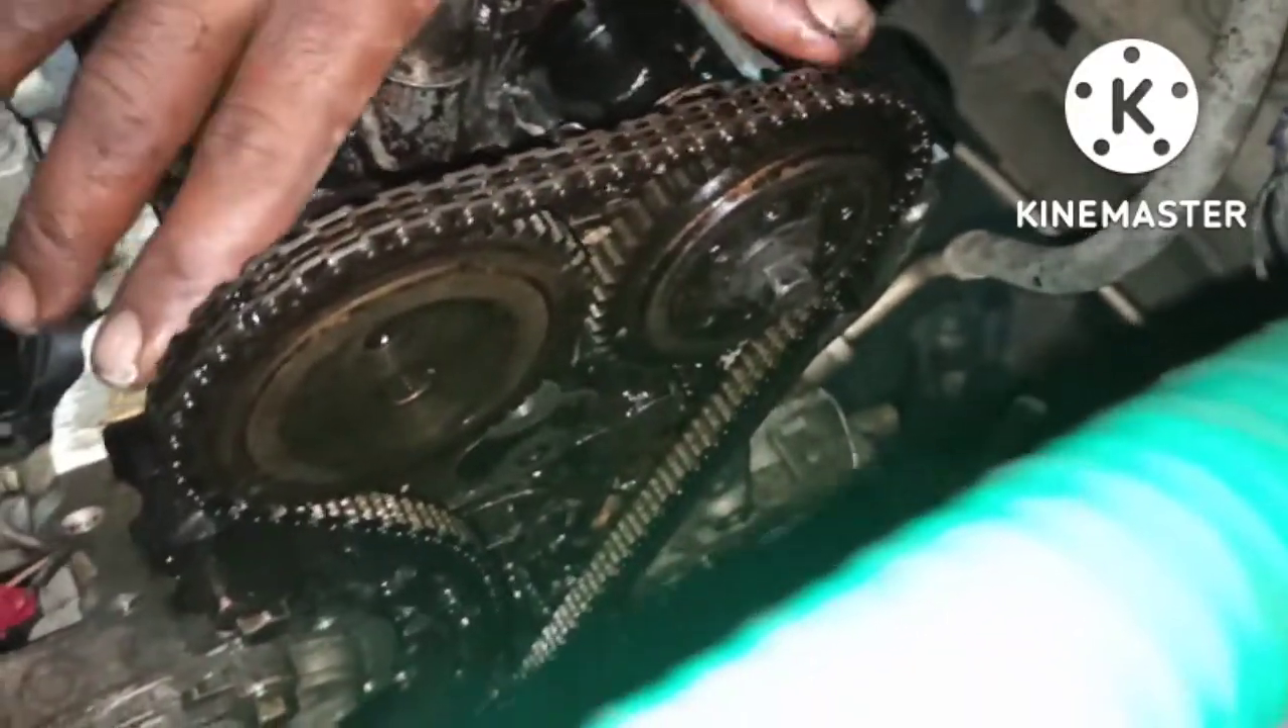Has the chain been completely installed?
Yes.